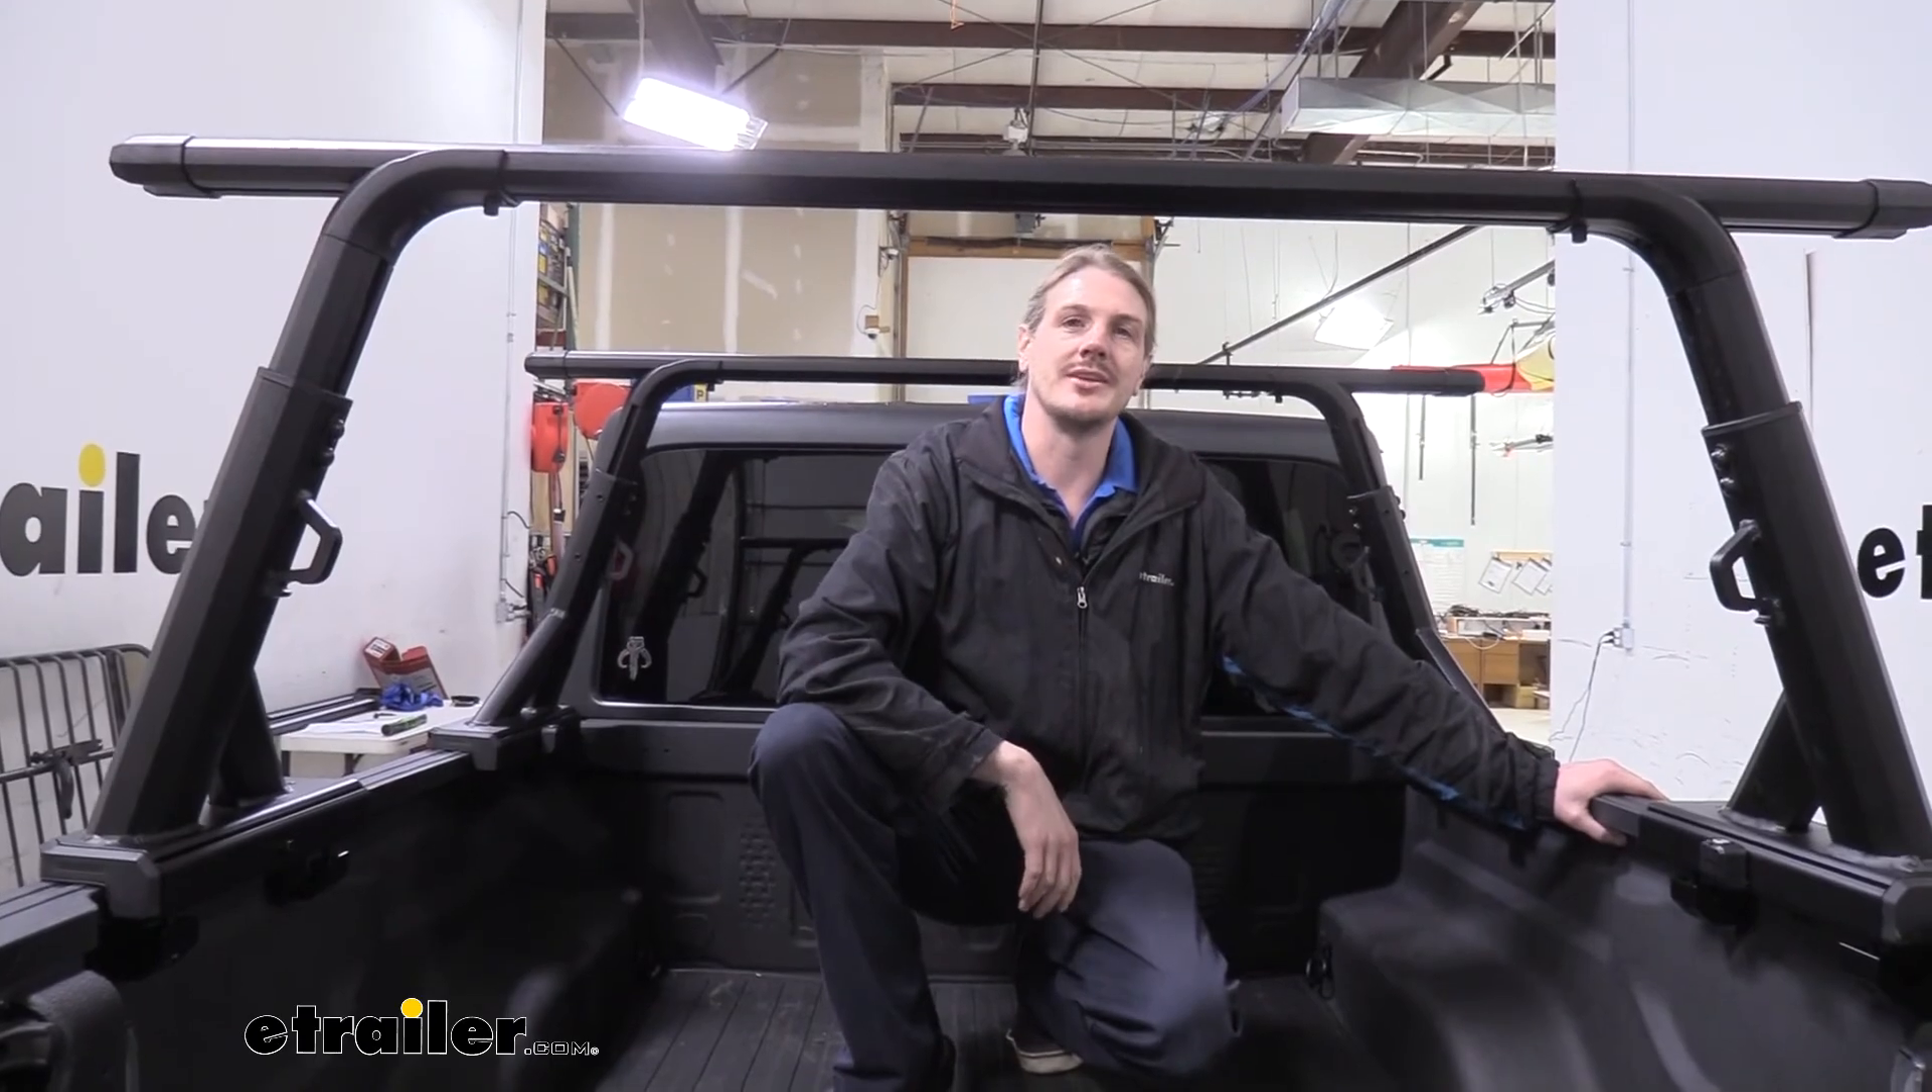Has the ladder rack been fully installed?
Yes.